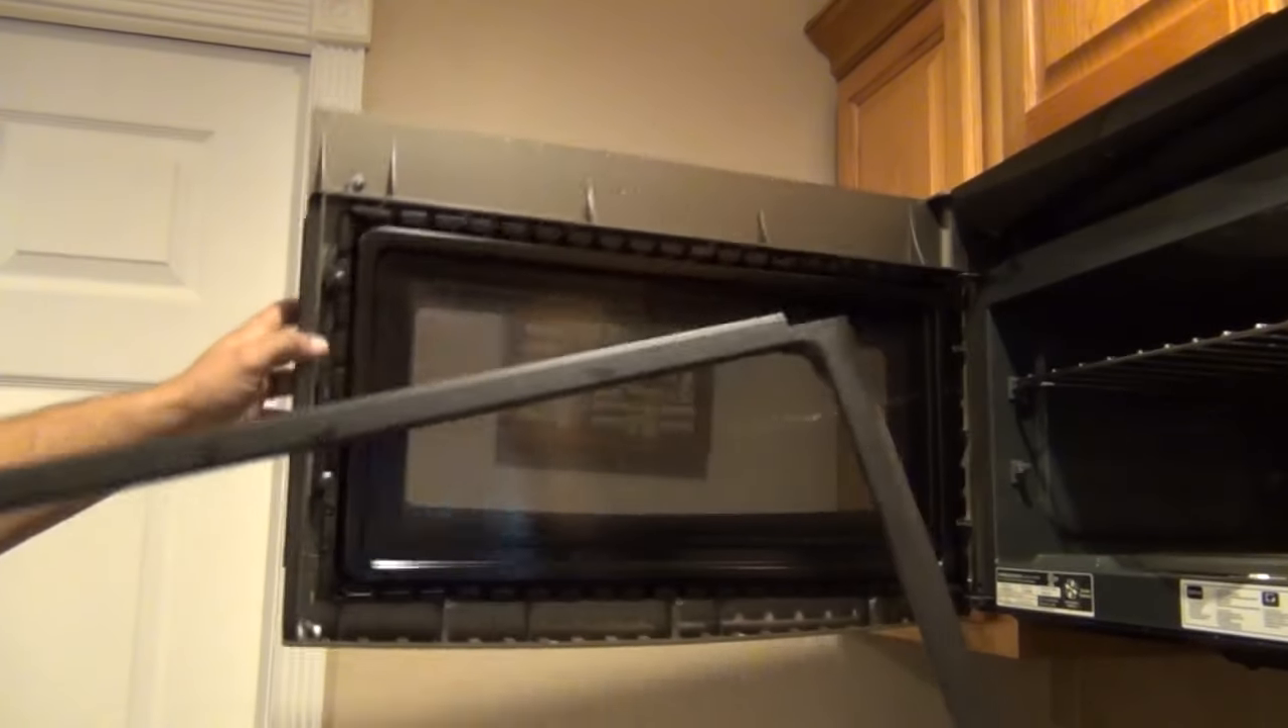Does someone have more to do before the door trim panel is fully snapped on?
Yes.